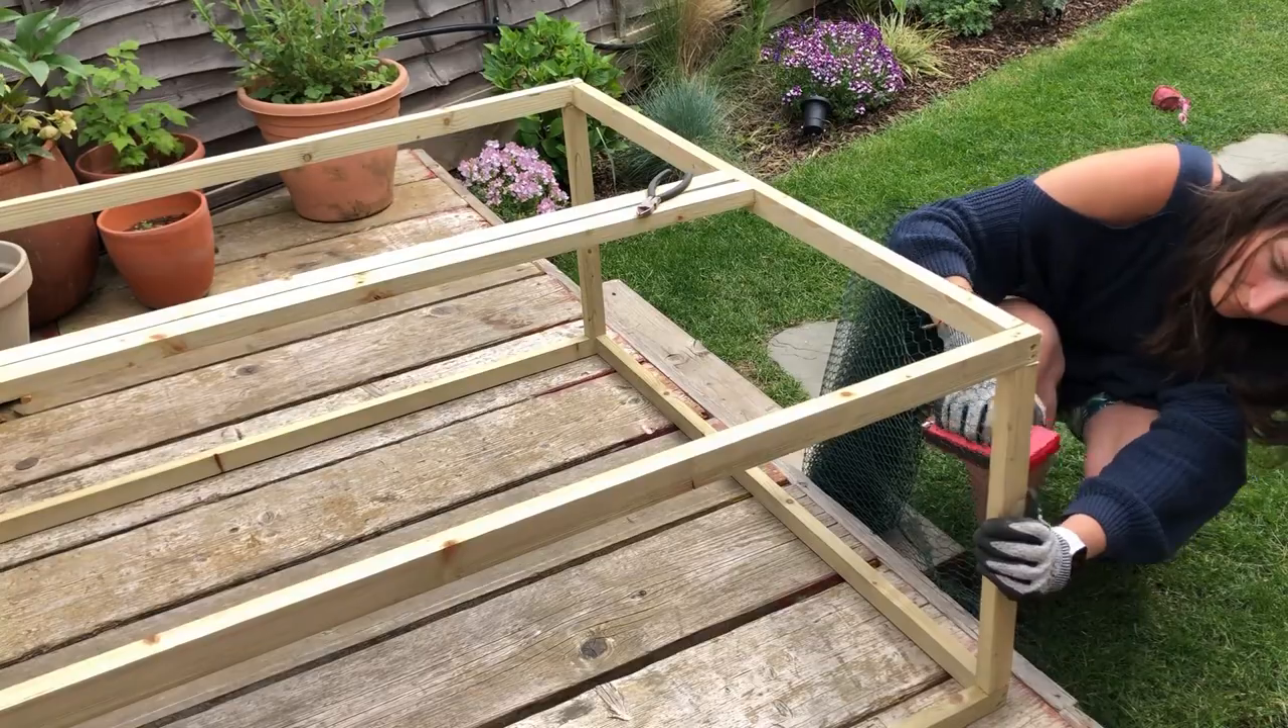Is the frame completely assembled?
Yes.